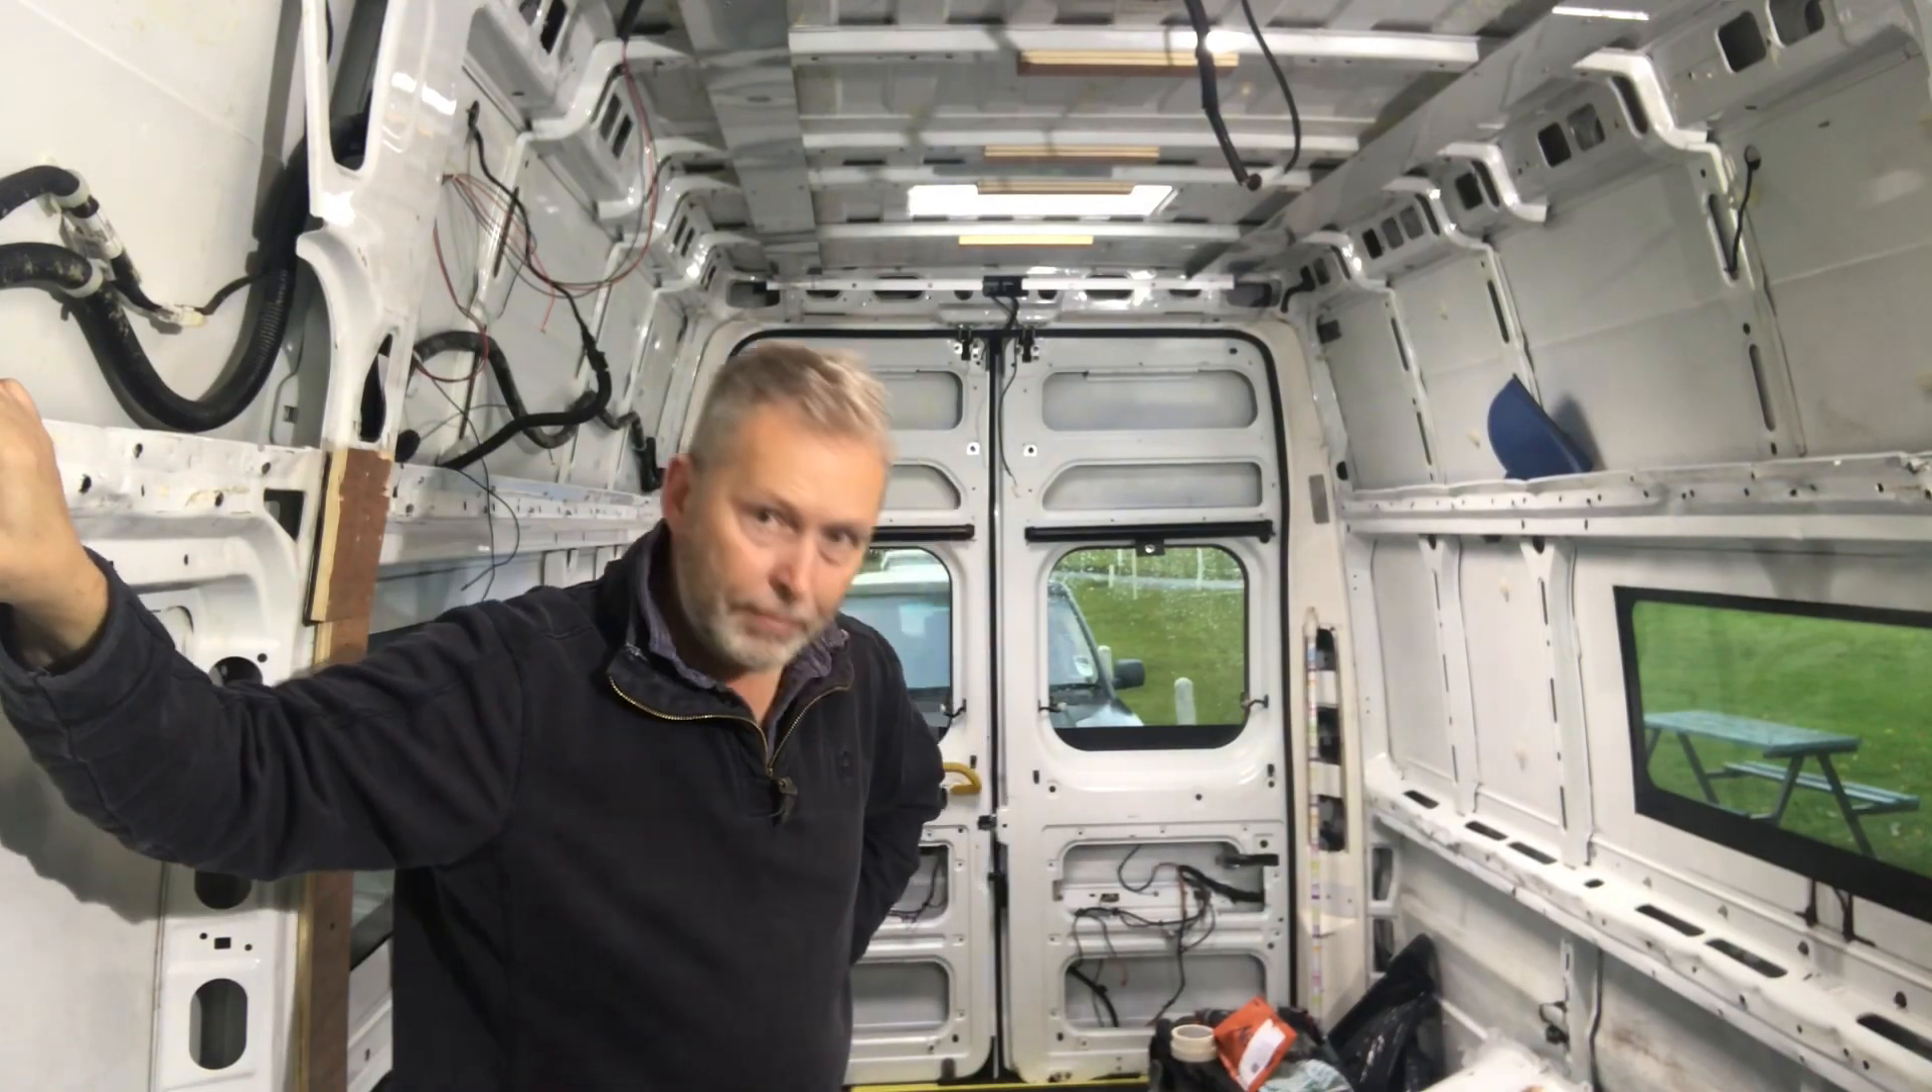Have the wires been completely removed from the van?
No.